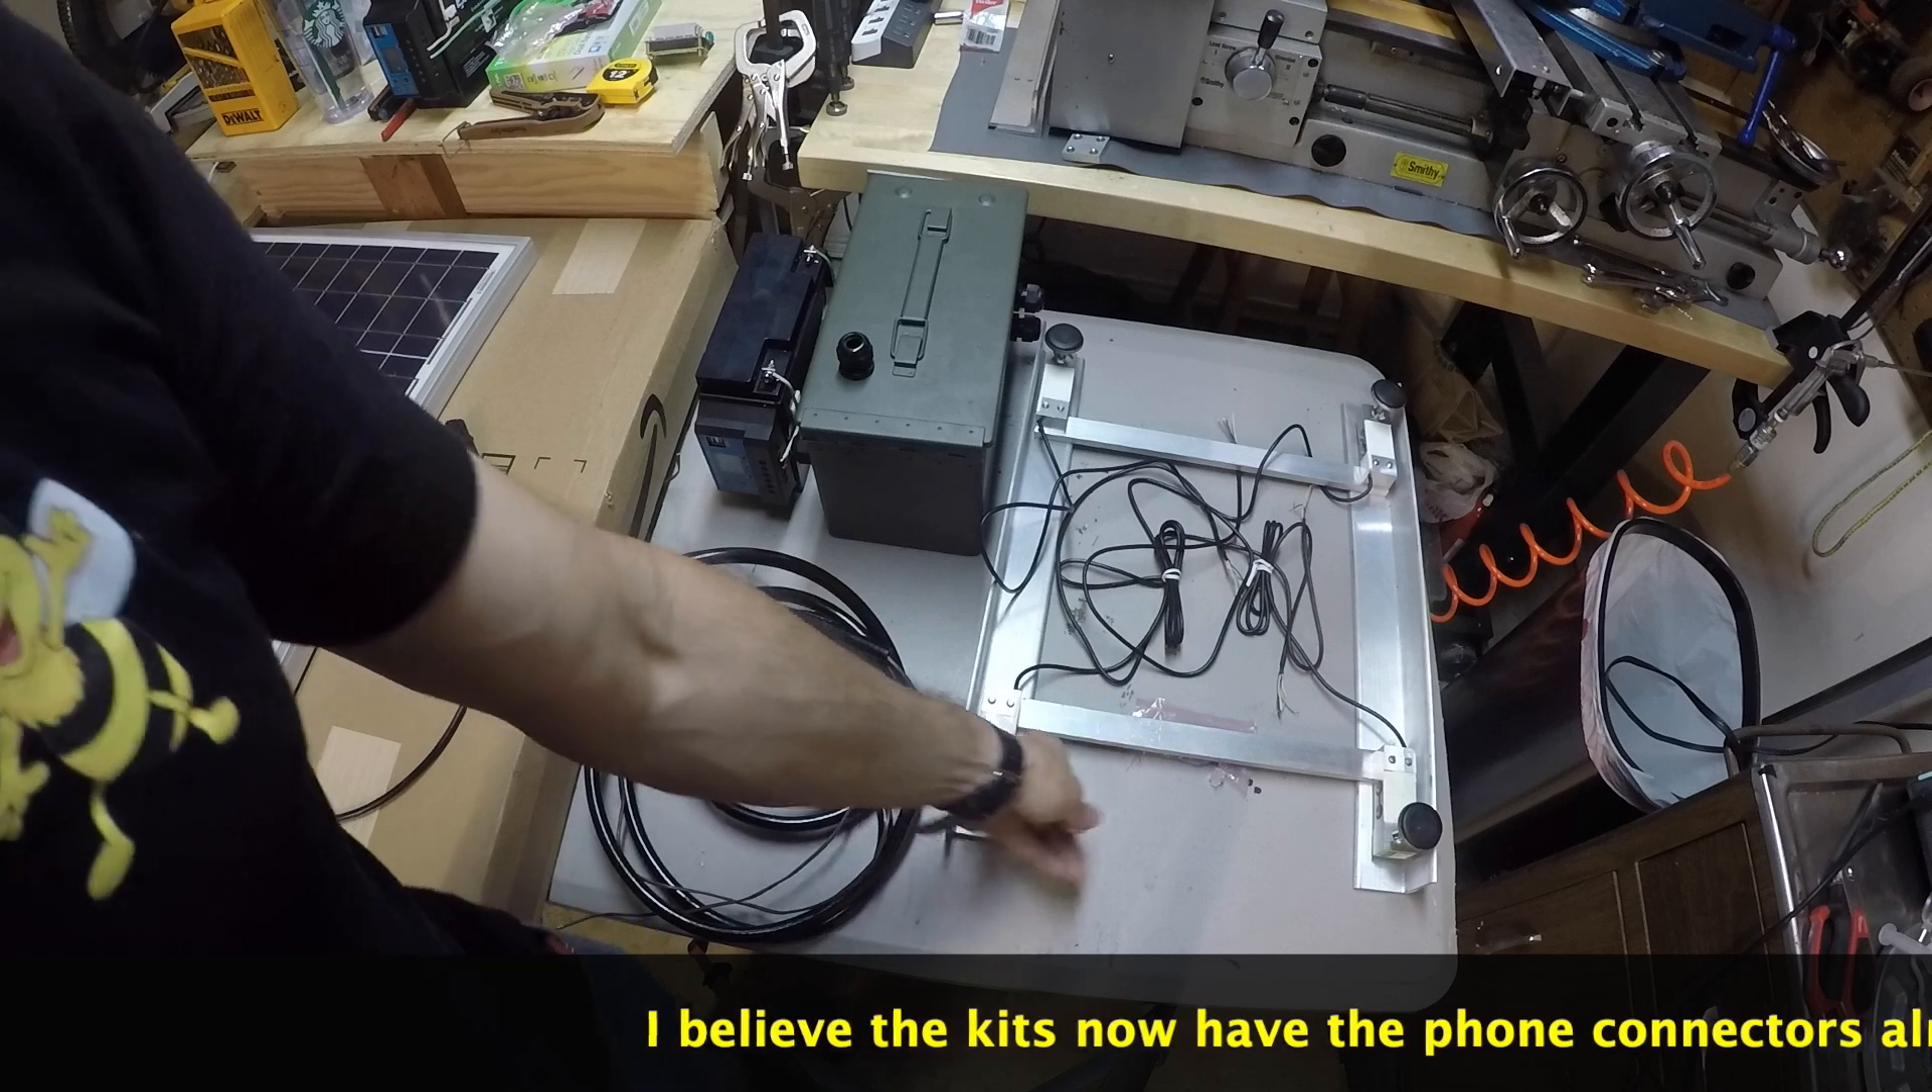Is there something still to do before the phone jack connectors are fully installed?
Yes.